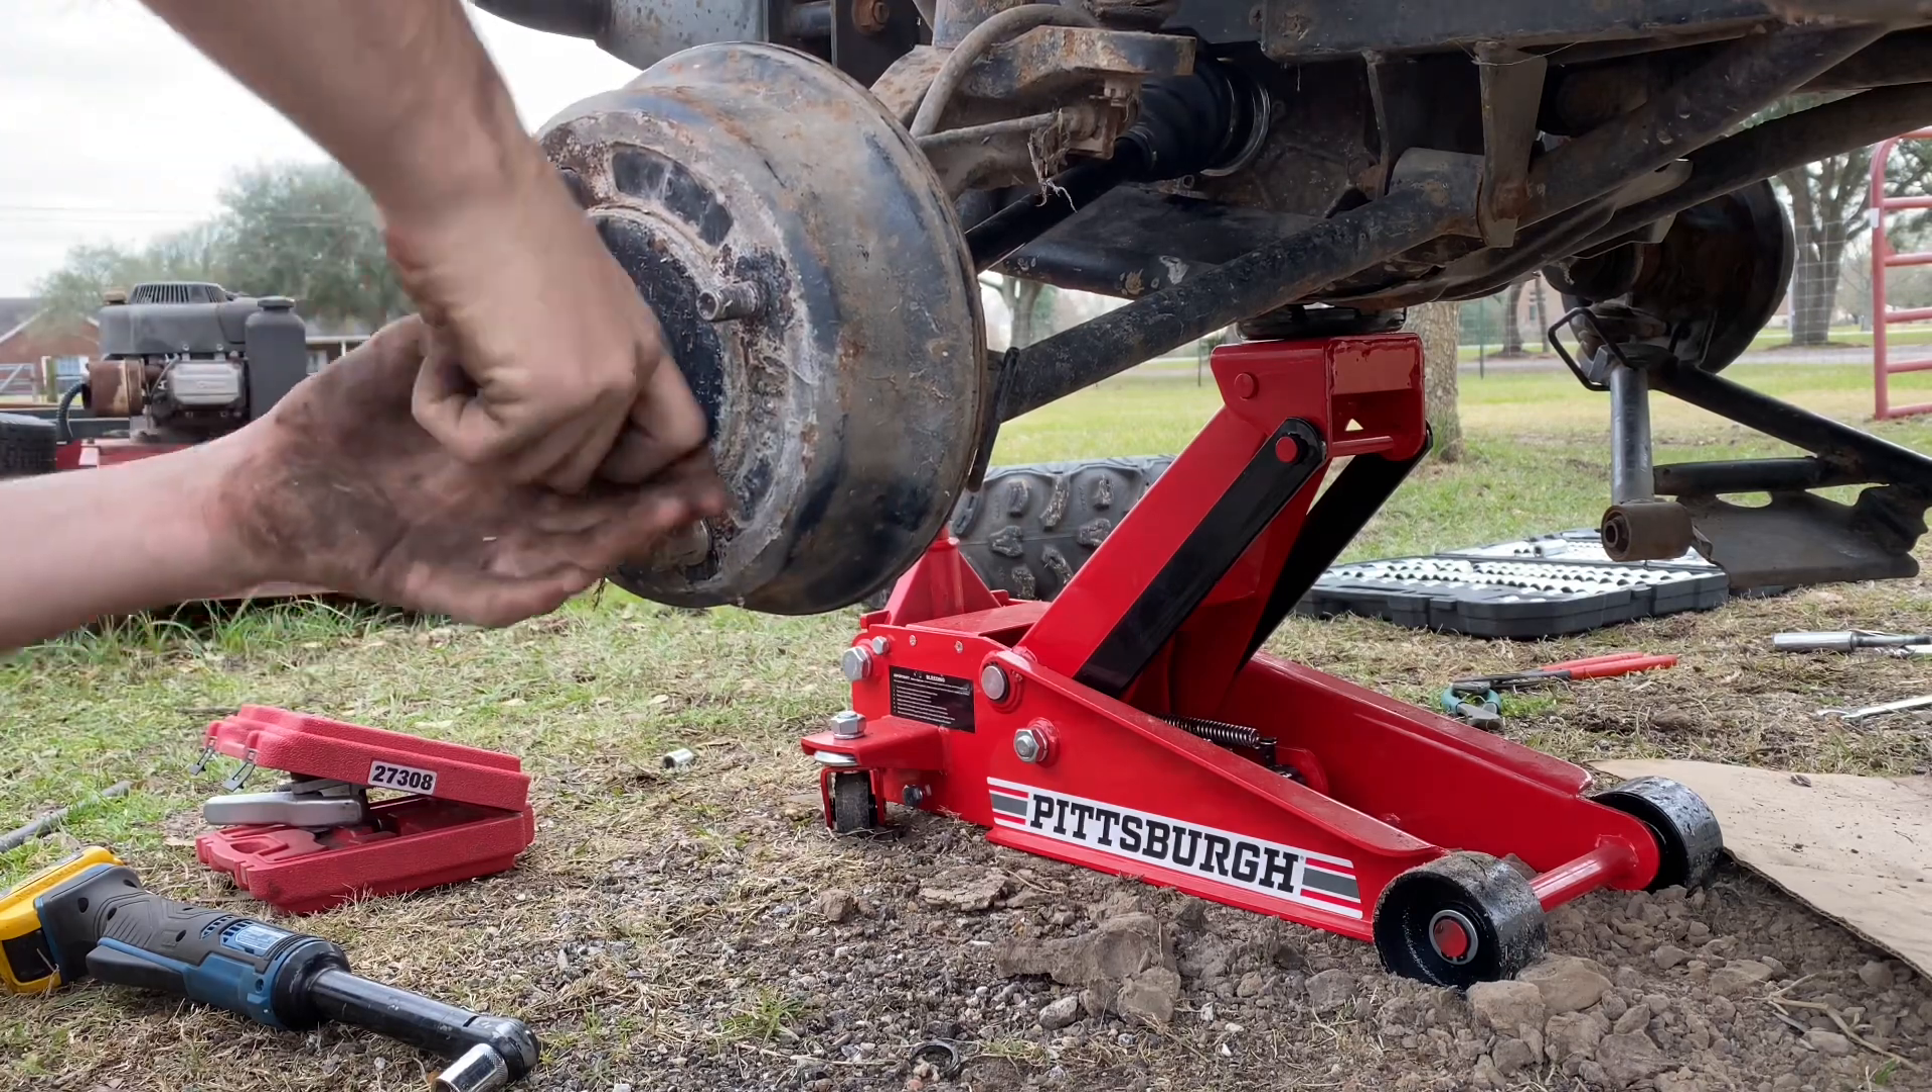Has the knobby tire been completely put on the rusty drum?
No.